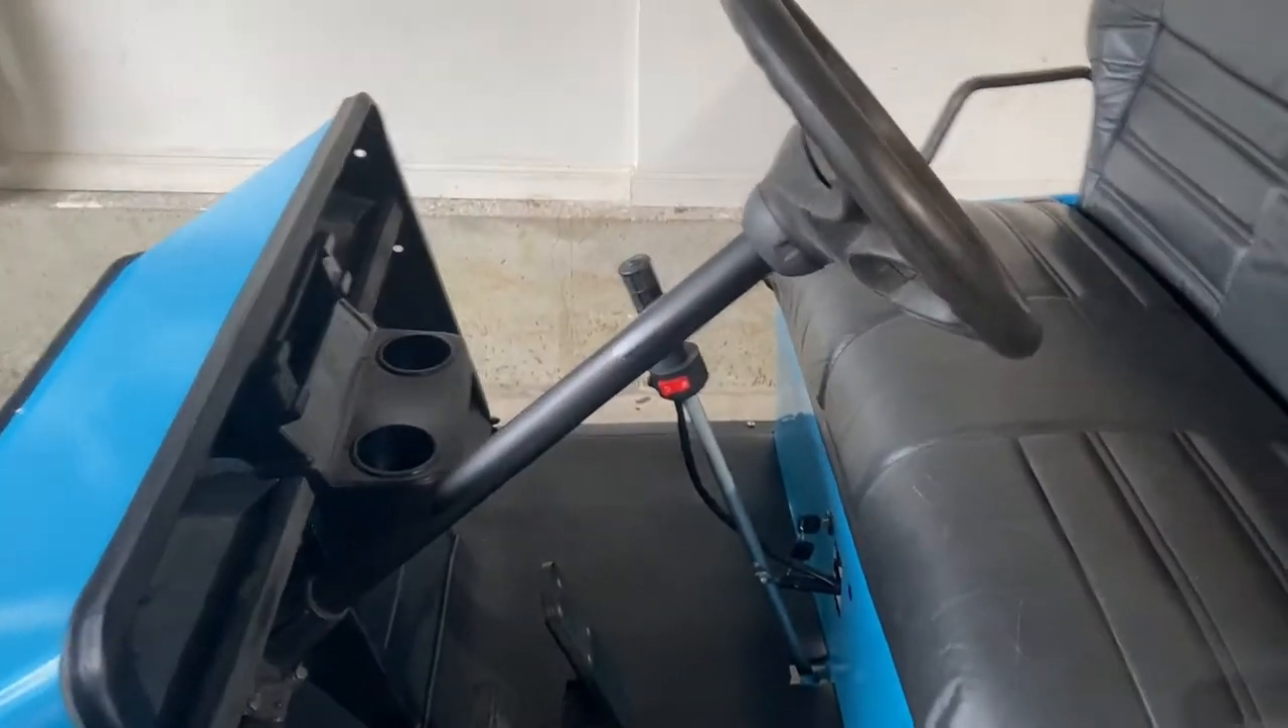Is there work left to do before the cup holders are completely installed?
No.